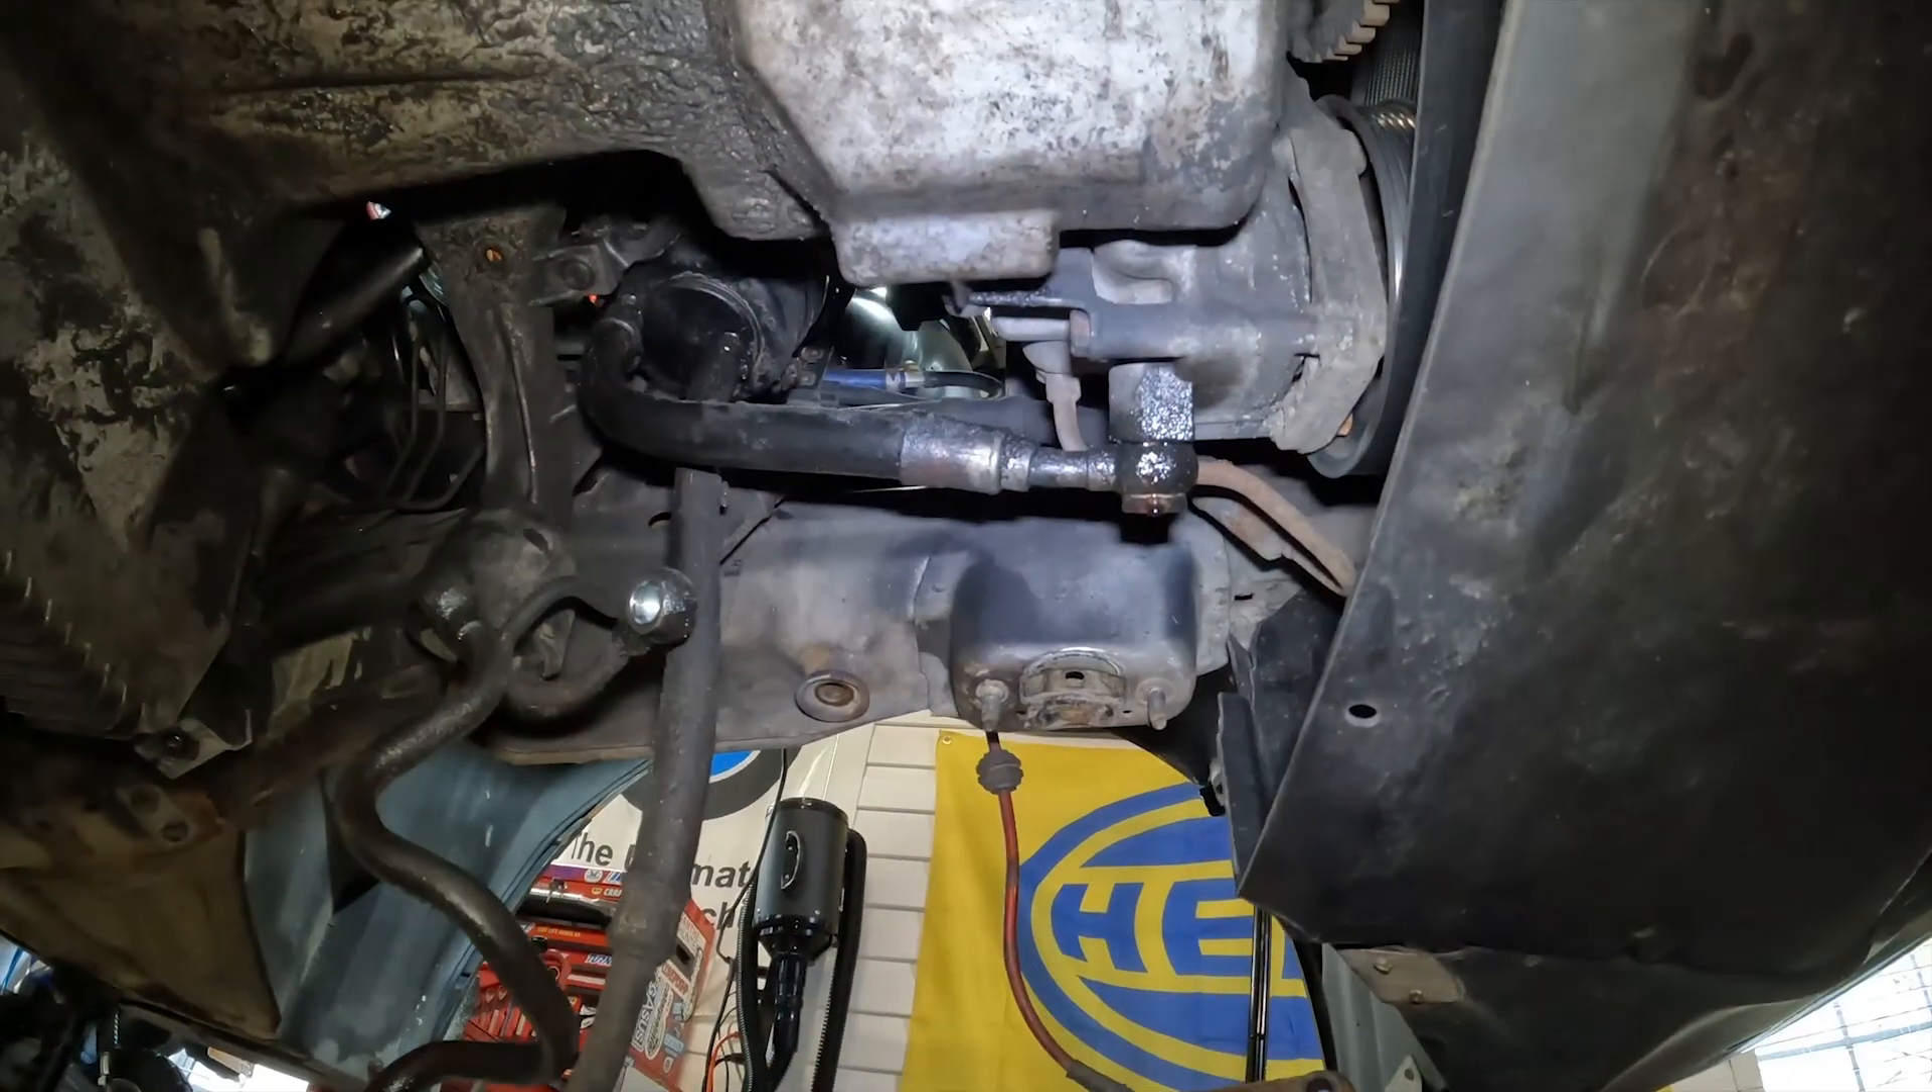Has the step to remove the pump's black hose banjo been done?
No.